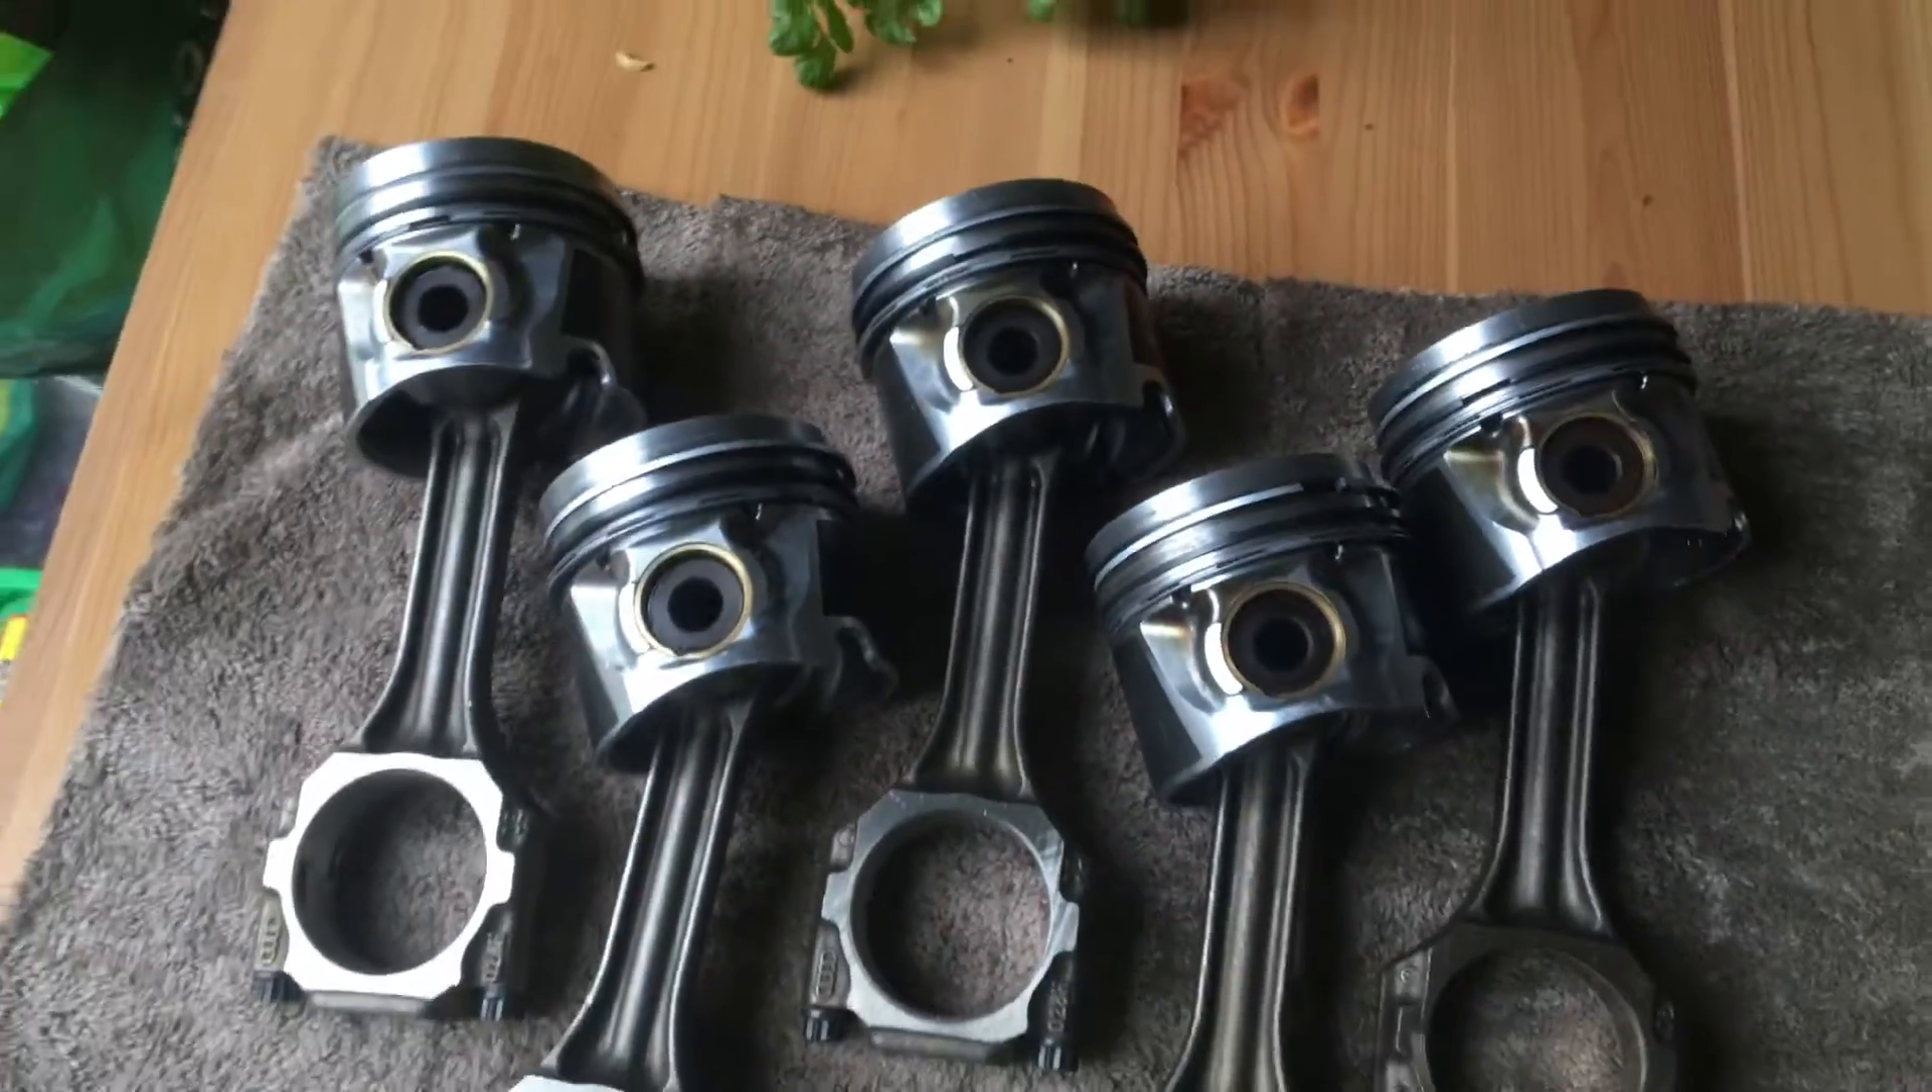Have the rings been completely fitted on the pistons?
Yes.